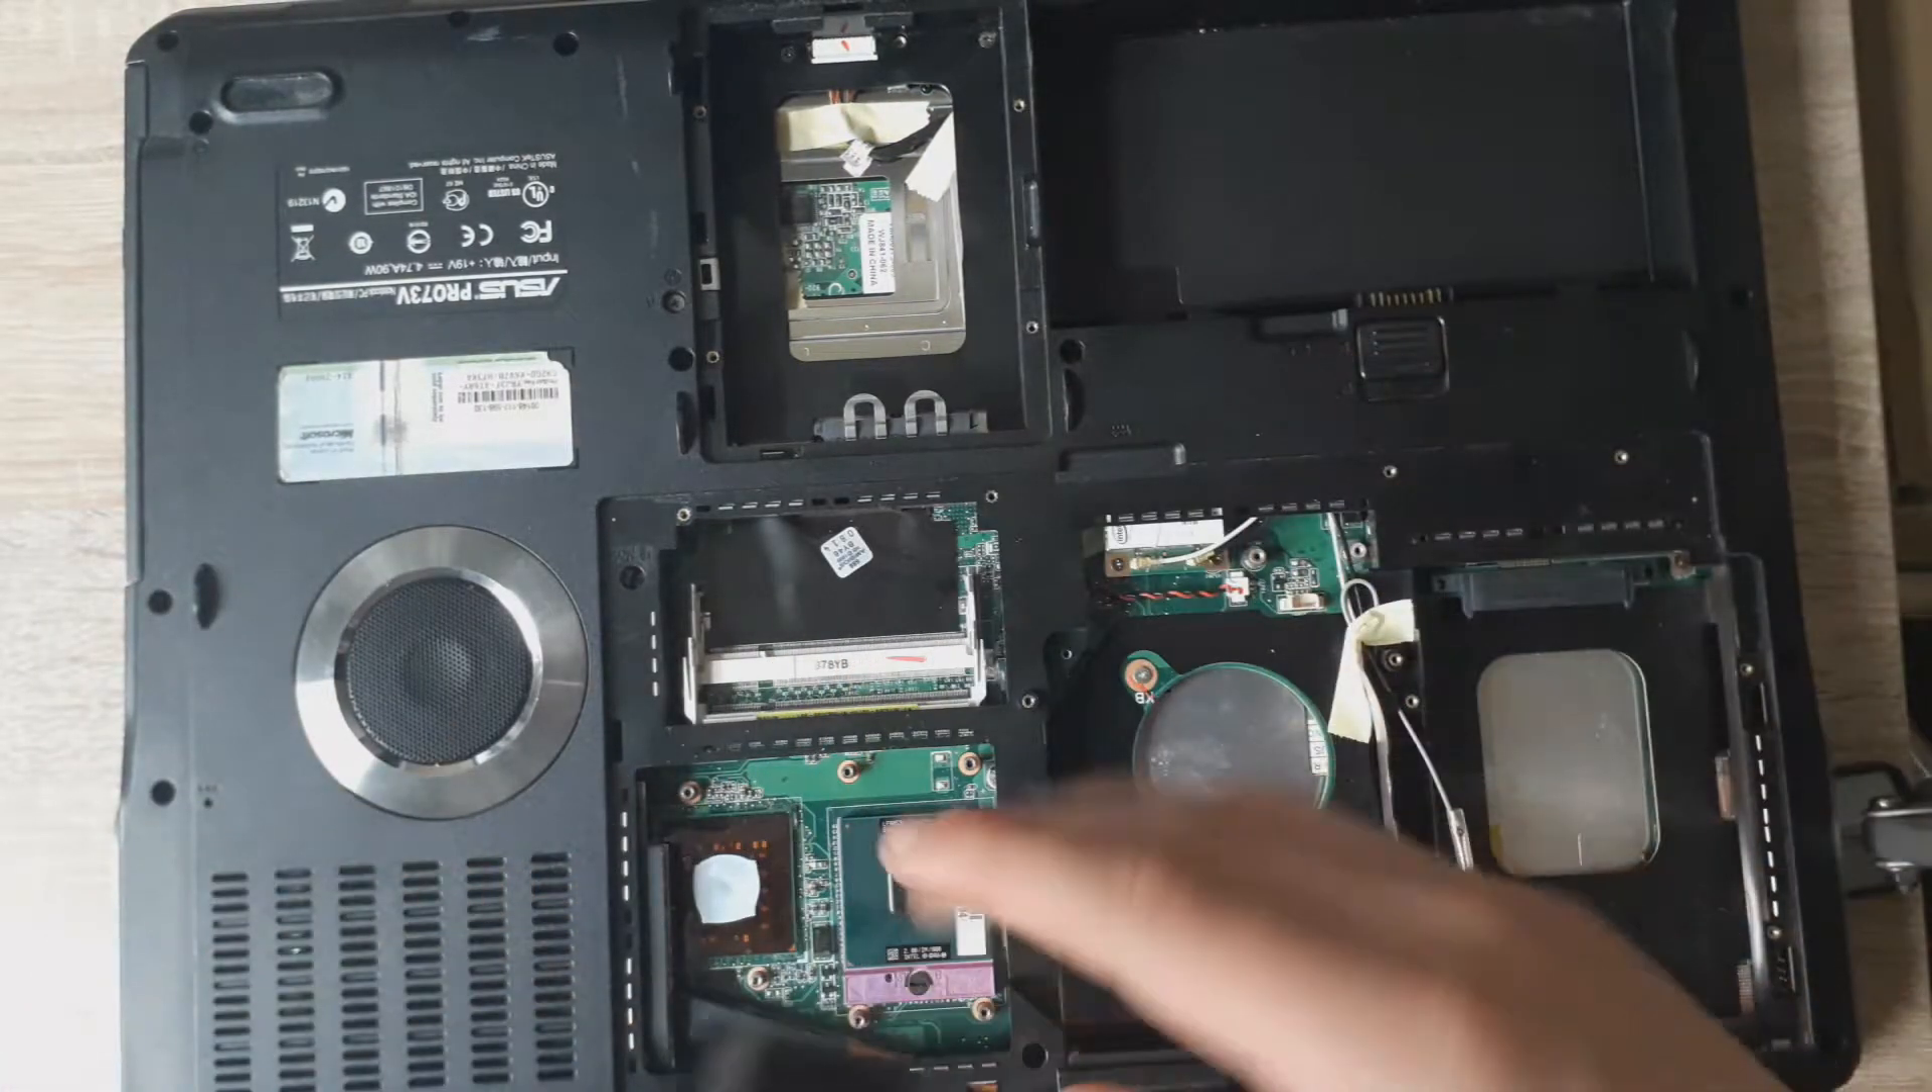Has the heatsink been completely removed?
Yes.